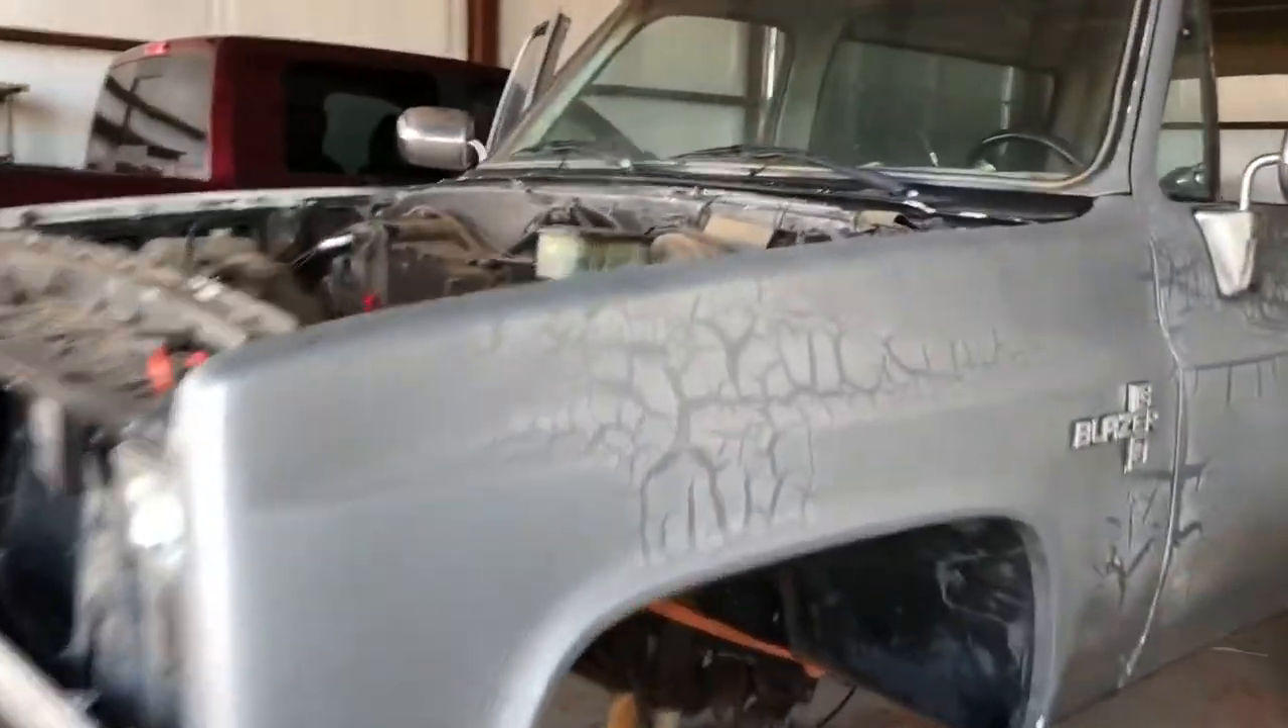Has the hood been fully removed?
Yes.